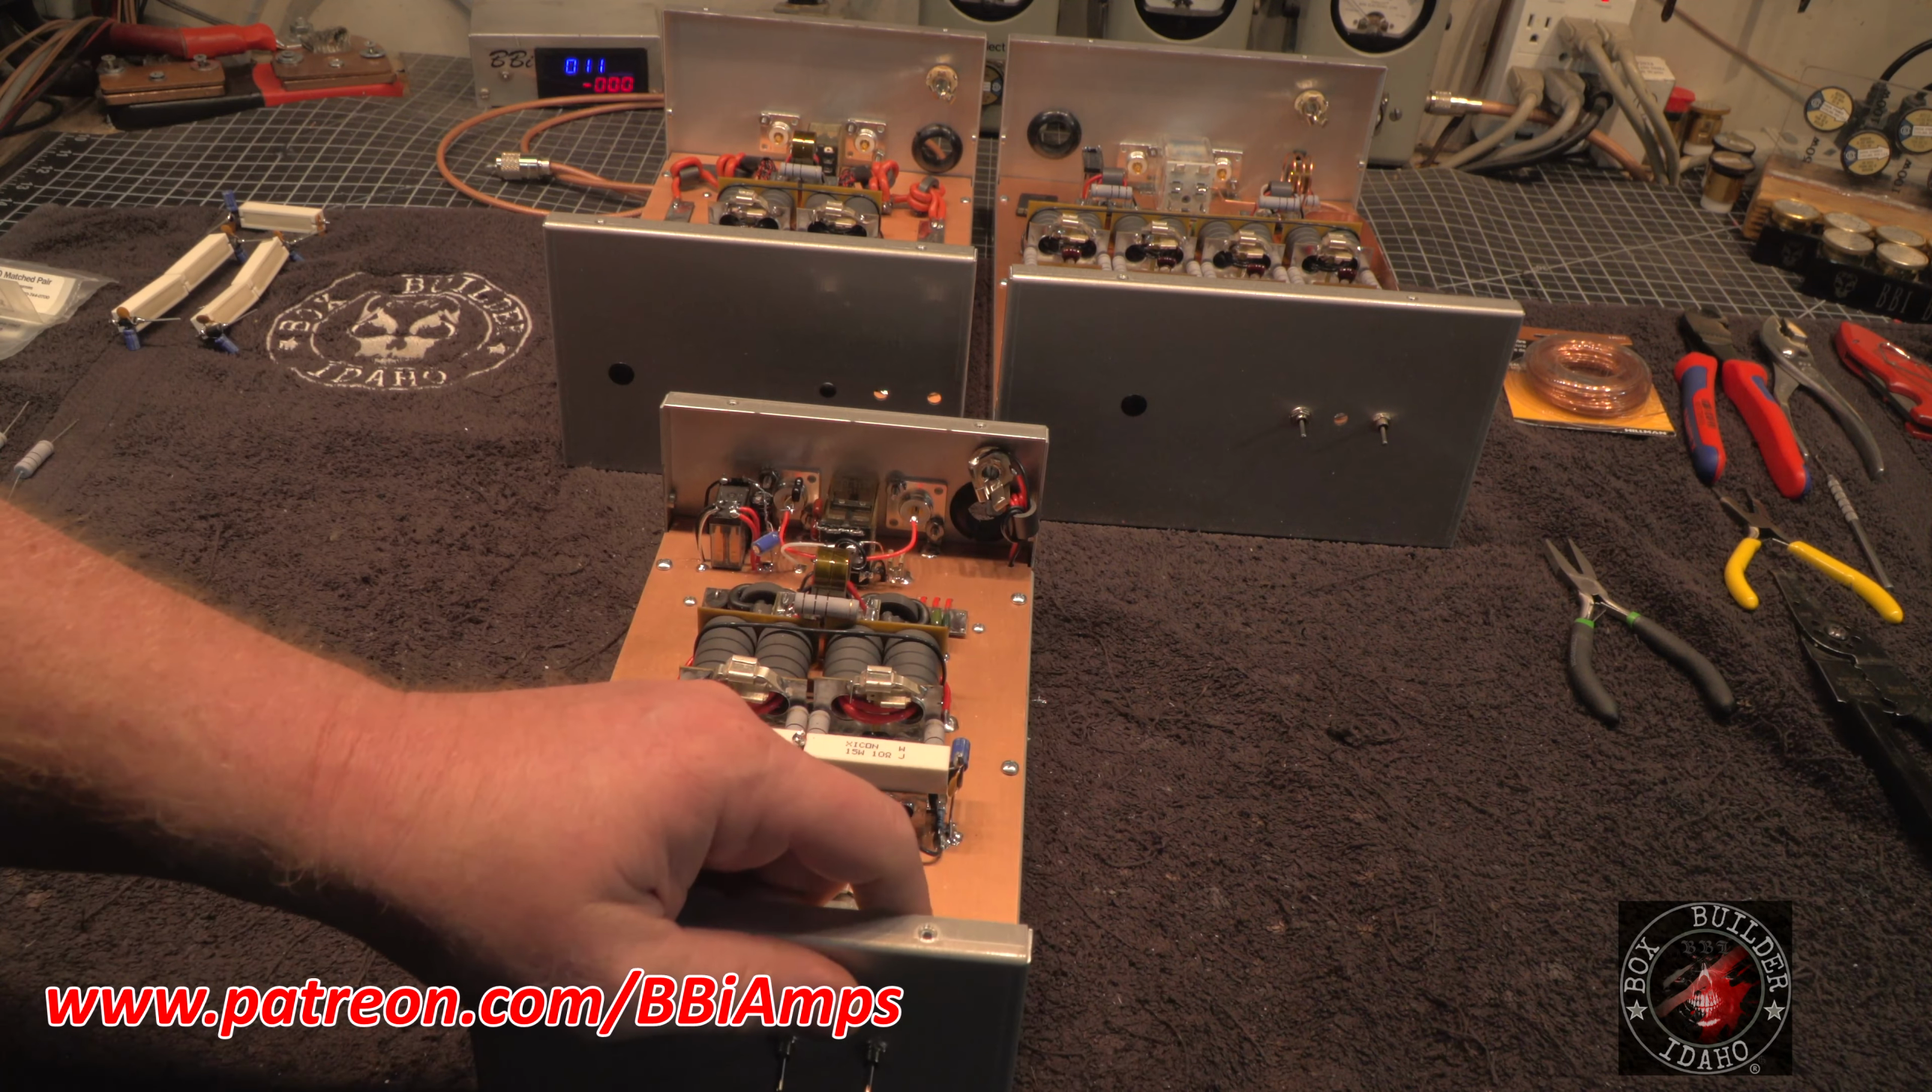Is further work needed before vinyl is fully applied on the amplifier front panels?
Yes.